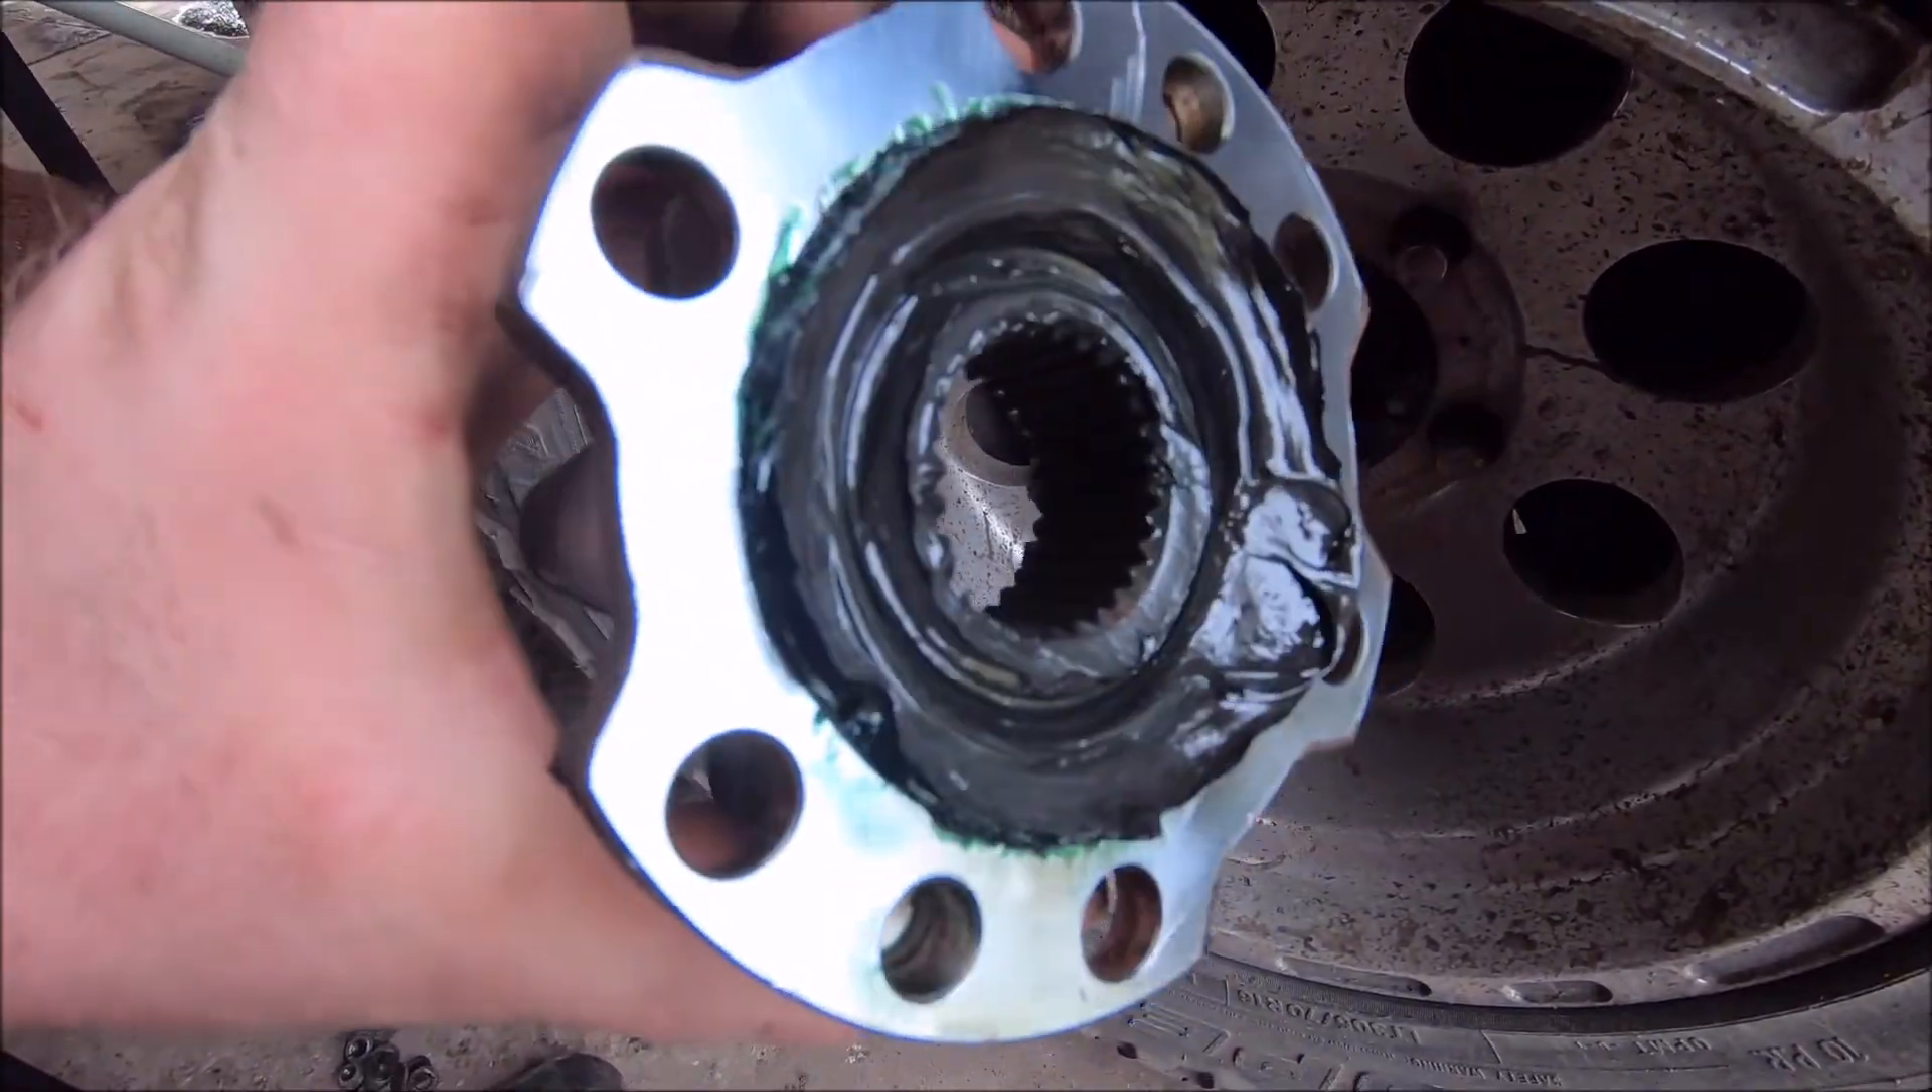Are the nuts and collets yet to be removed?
No.